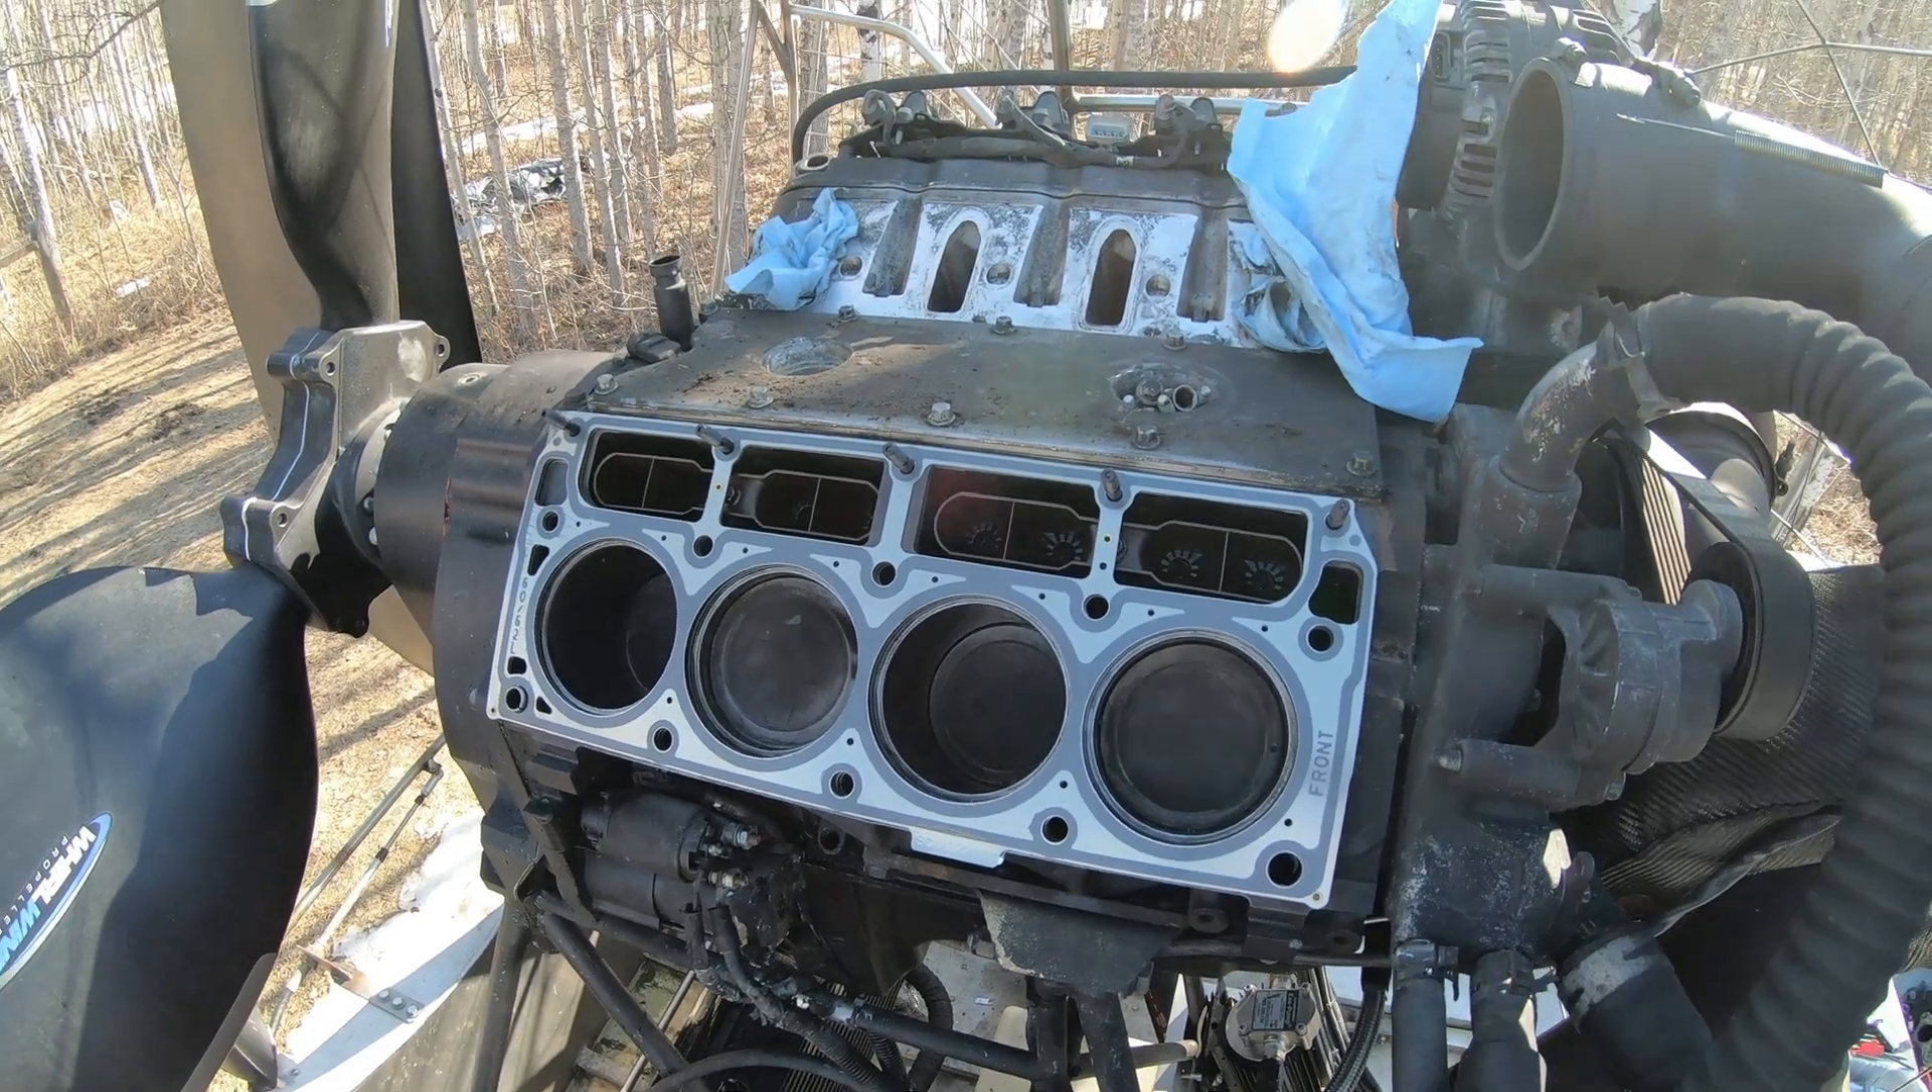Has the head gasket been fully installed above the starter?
Yes.